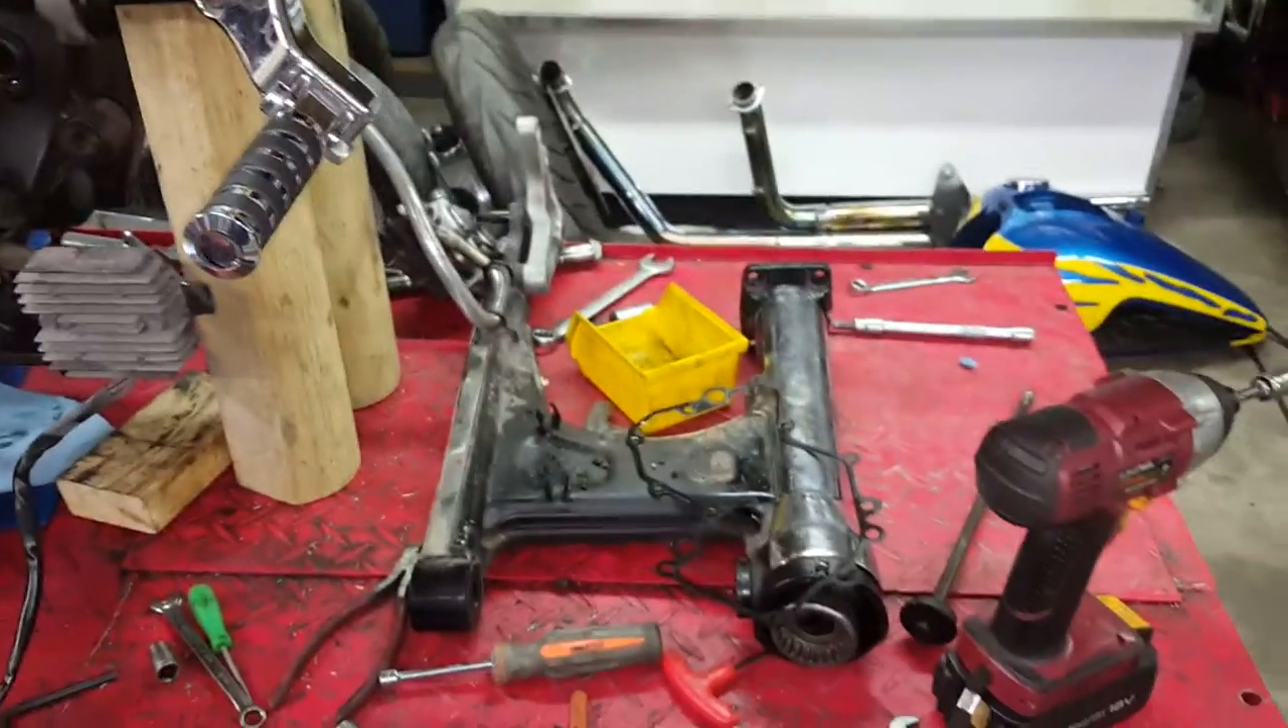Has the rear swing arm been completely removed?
Yes.